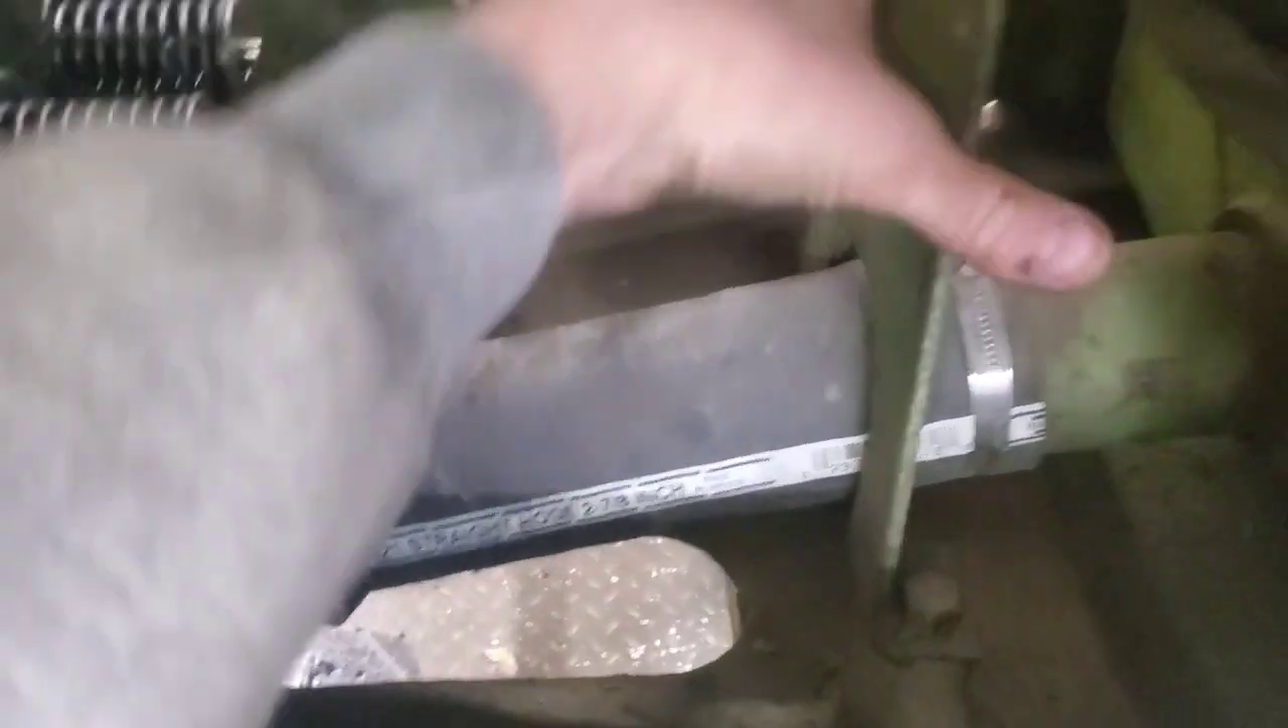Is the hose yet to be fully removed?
Yes.